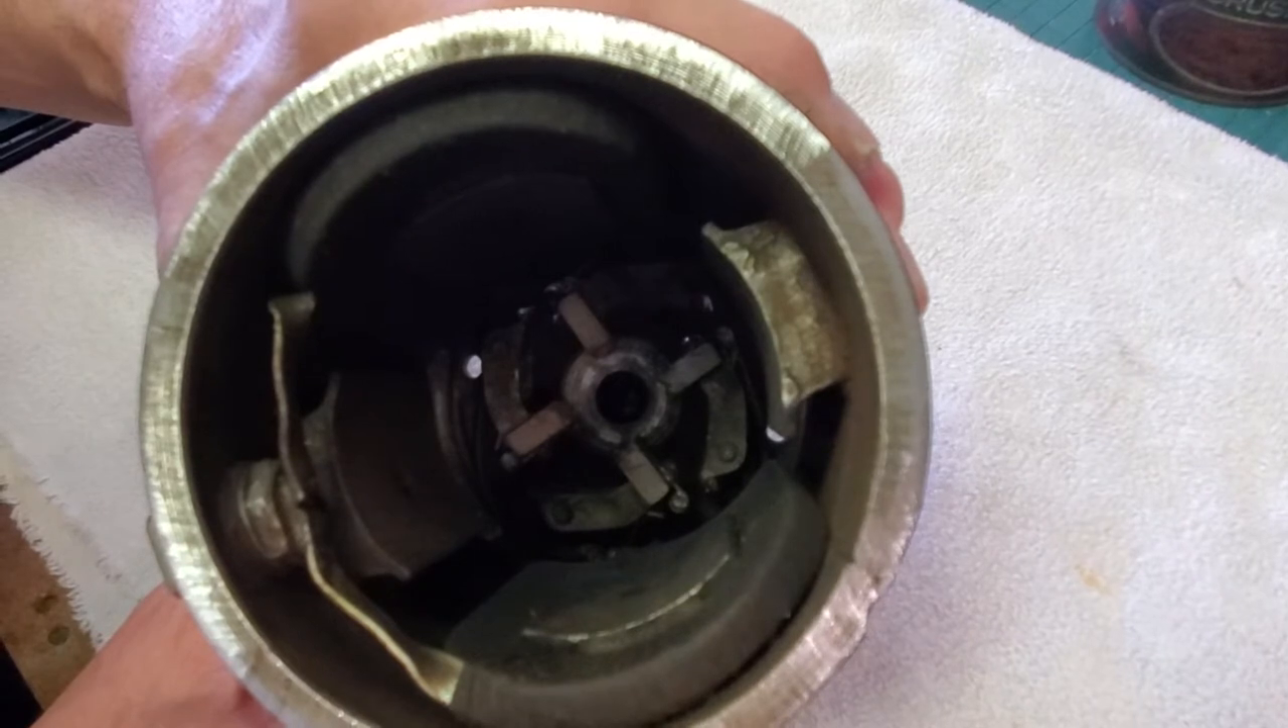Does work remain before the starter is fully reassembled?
Yes.